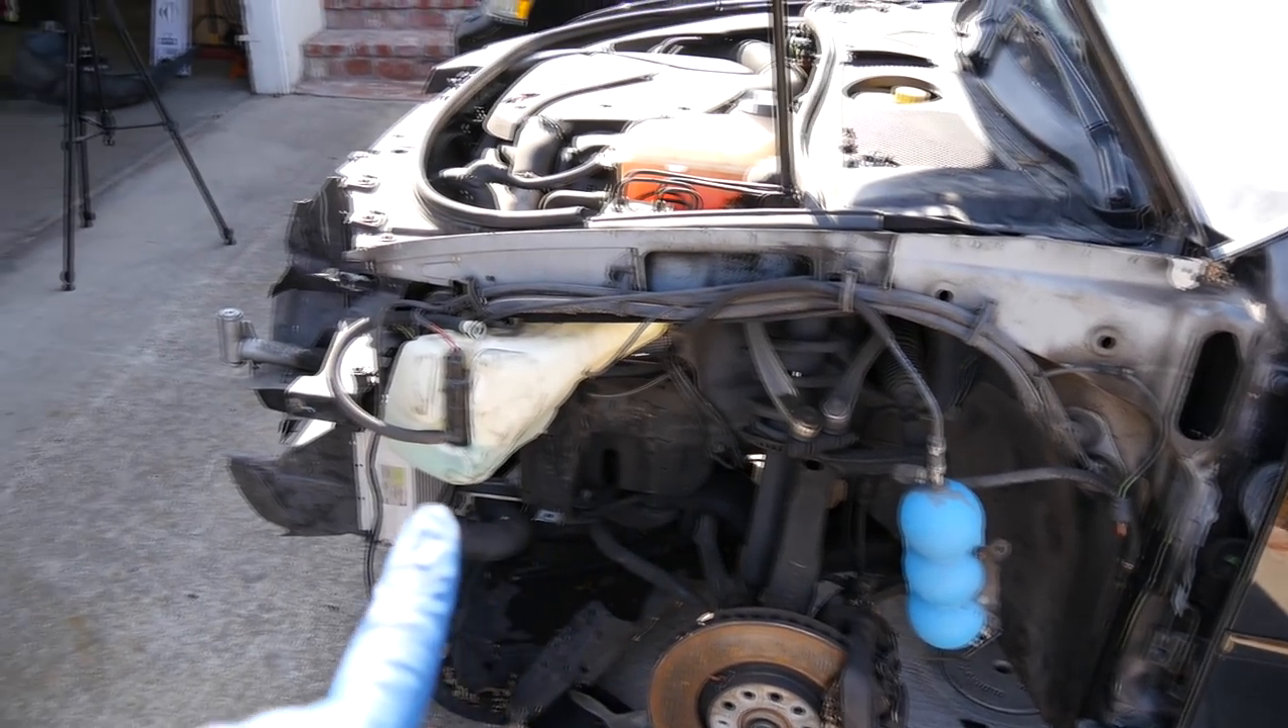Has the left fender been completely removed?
Yes.